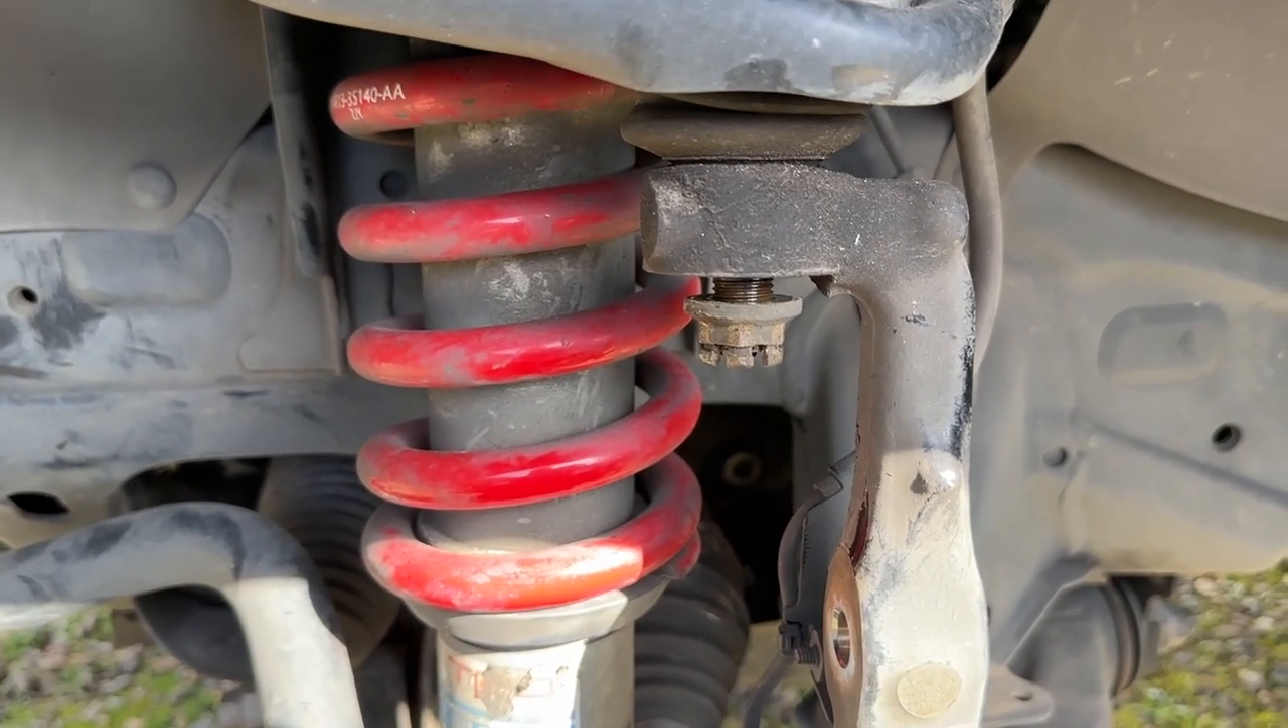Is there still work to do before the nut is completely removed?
Yes.